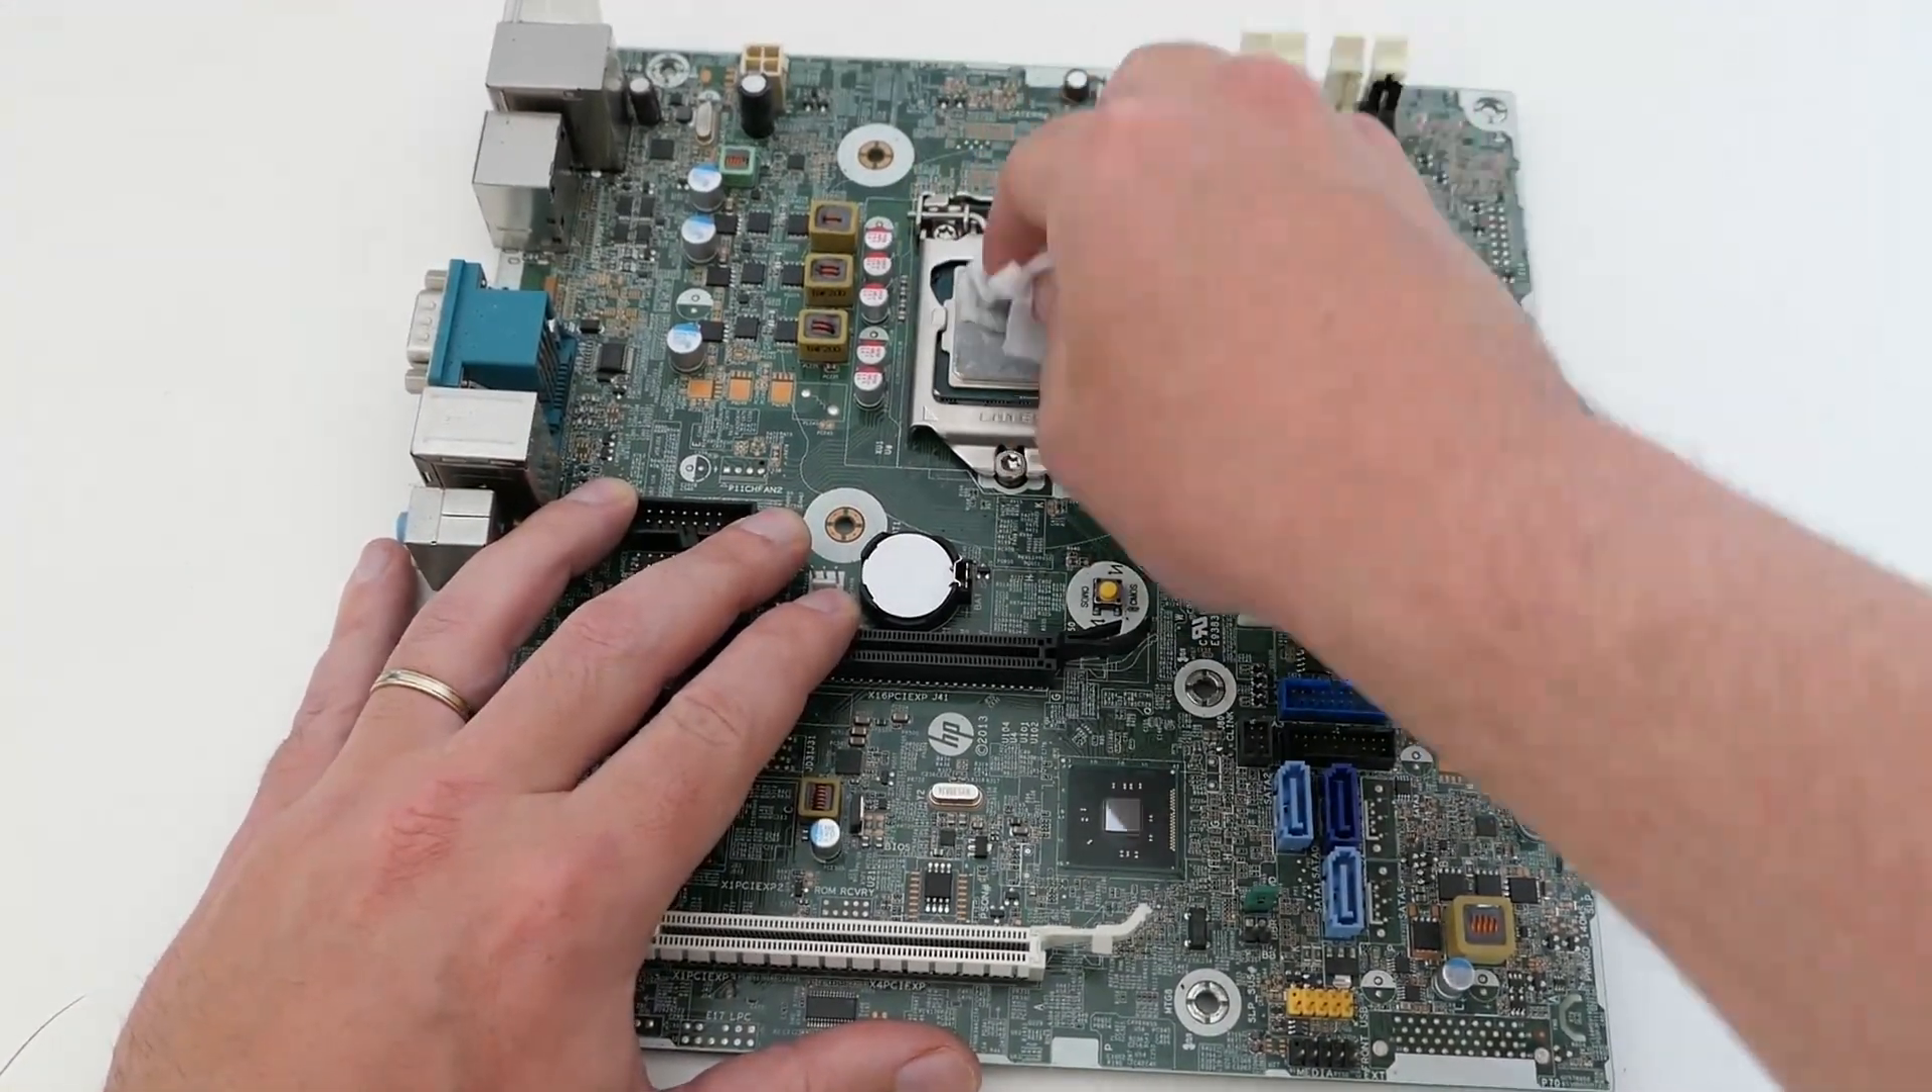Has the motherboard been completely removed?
Yes.